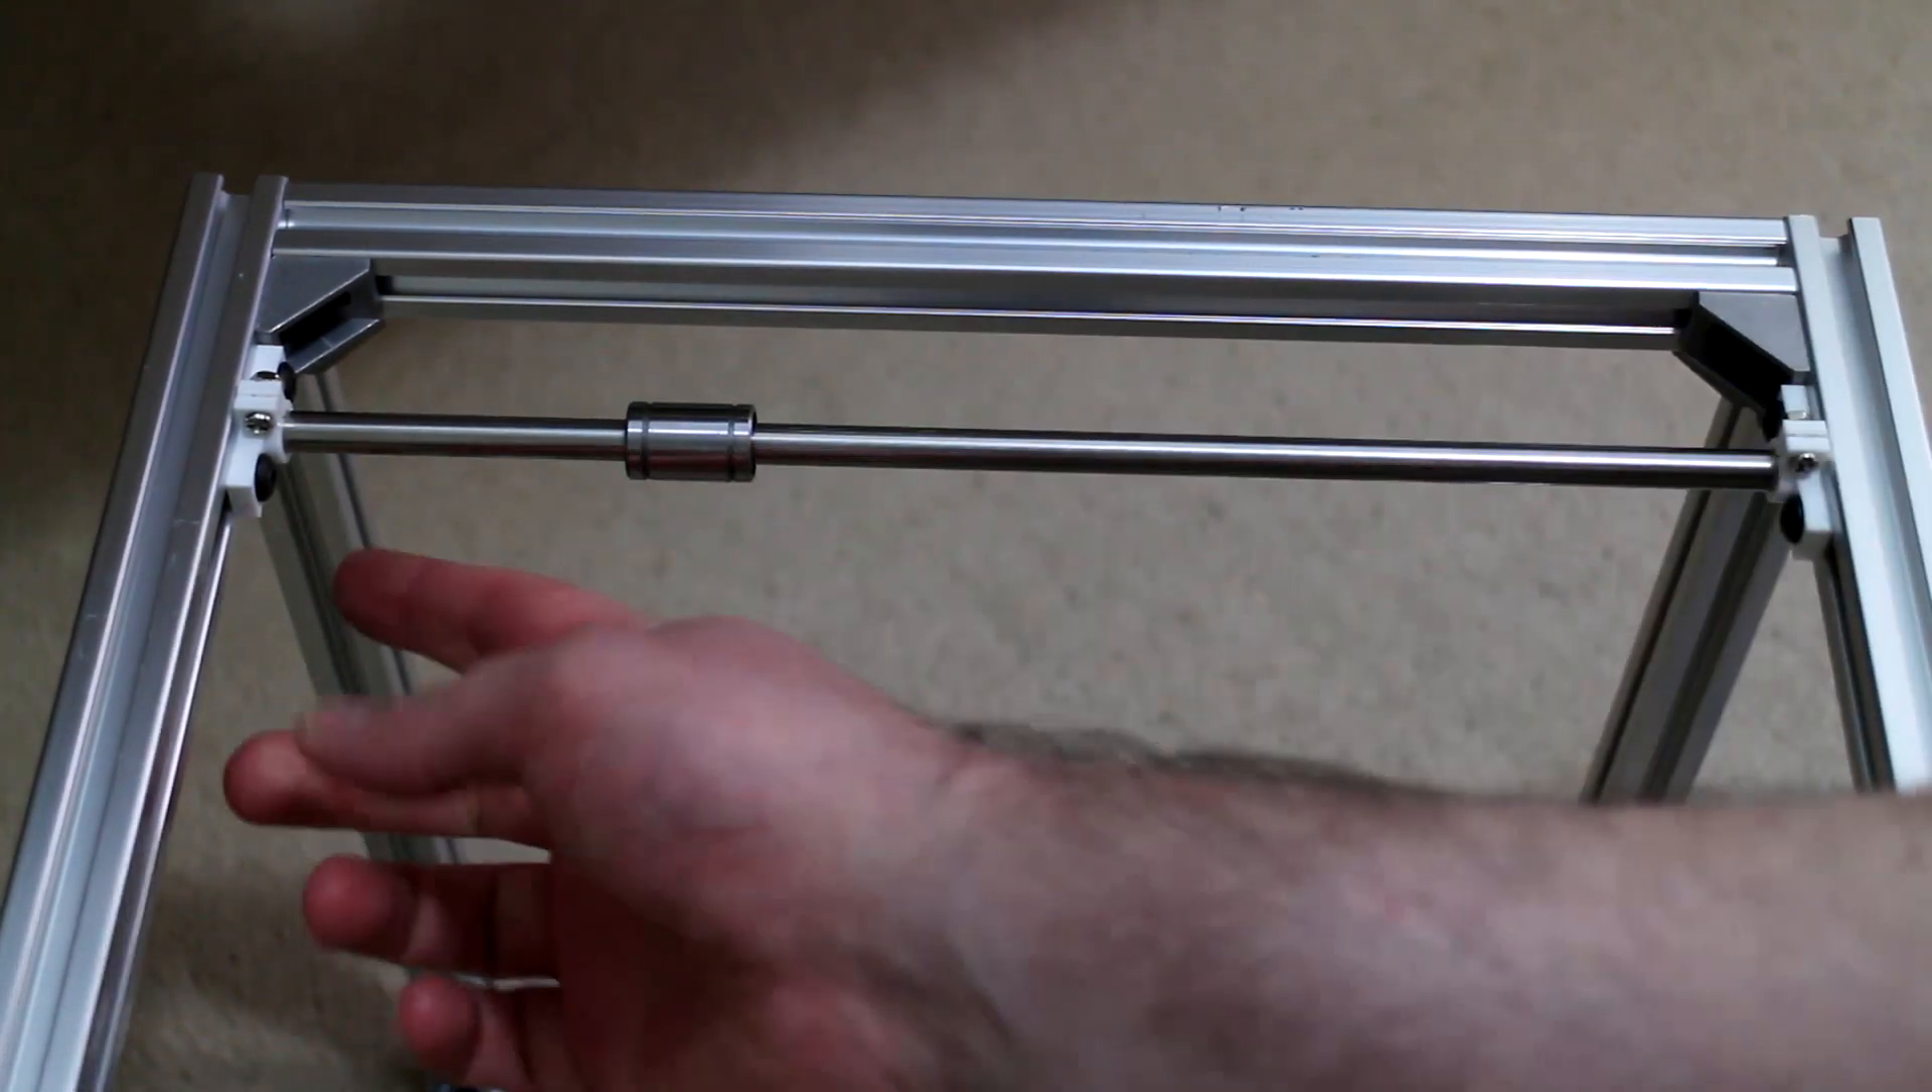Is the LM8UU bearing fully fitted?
Yes.